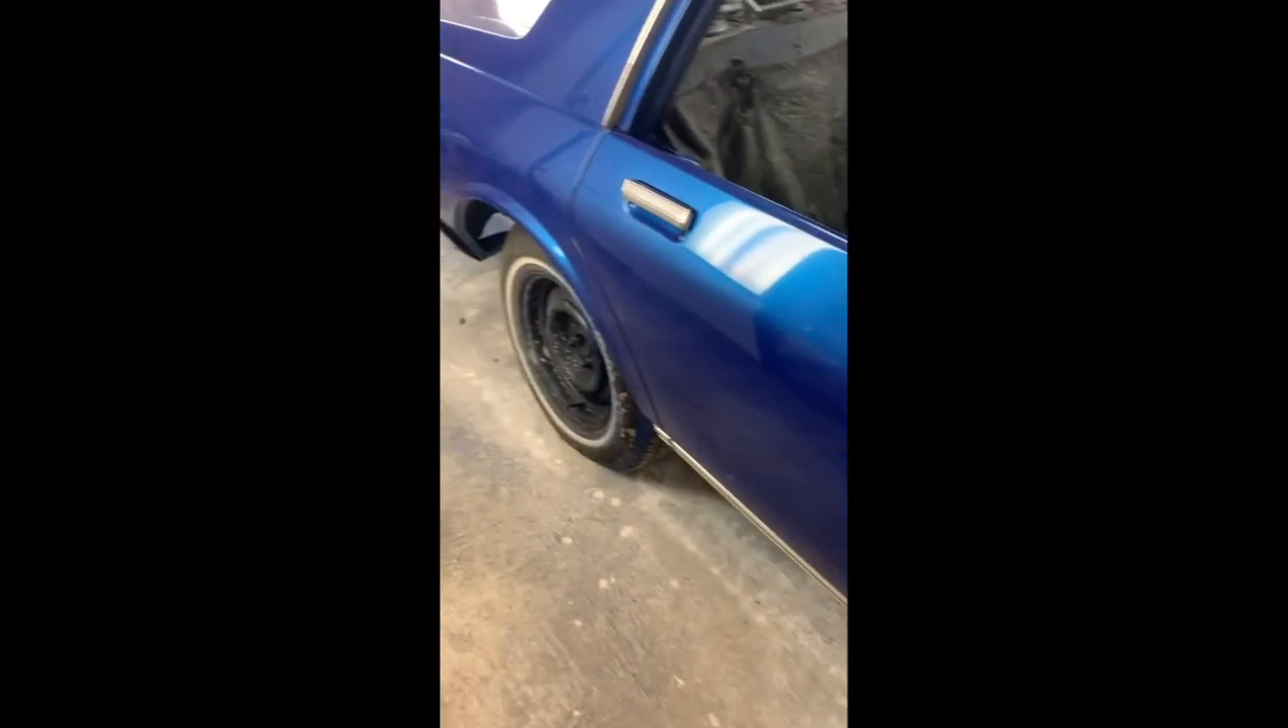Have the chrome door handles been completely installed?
Yes.